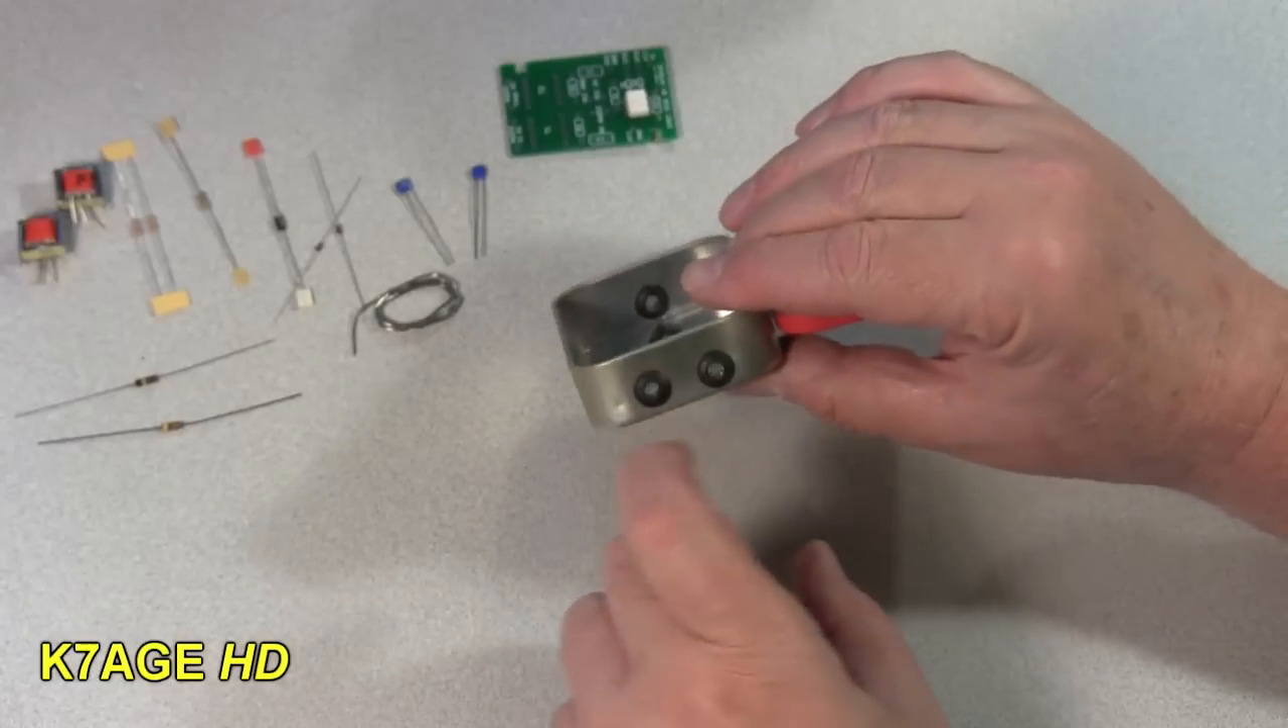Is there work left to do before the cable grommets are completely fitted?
No.